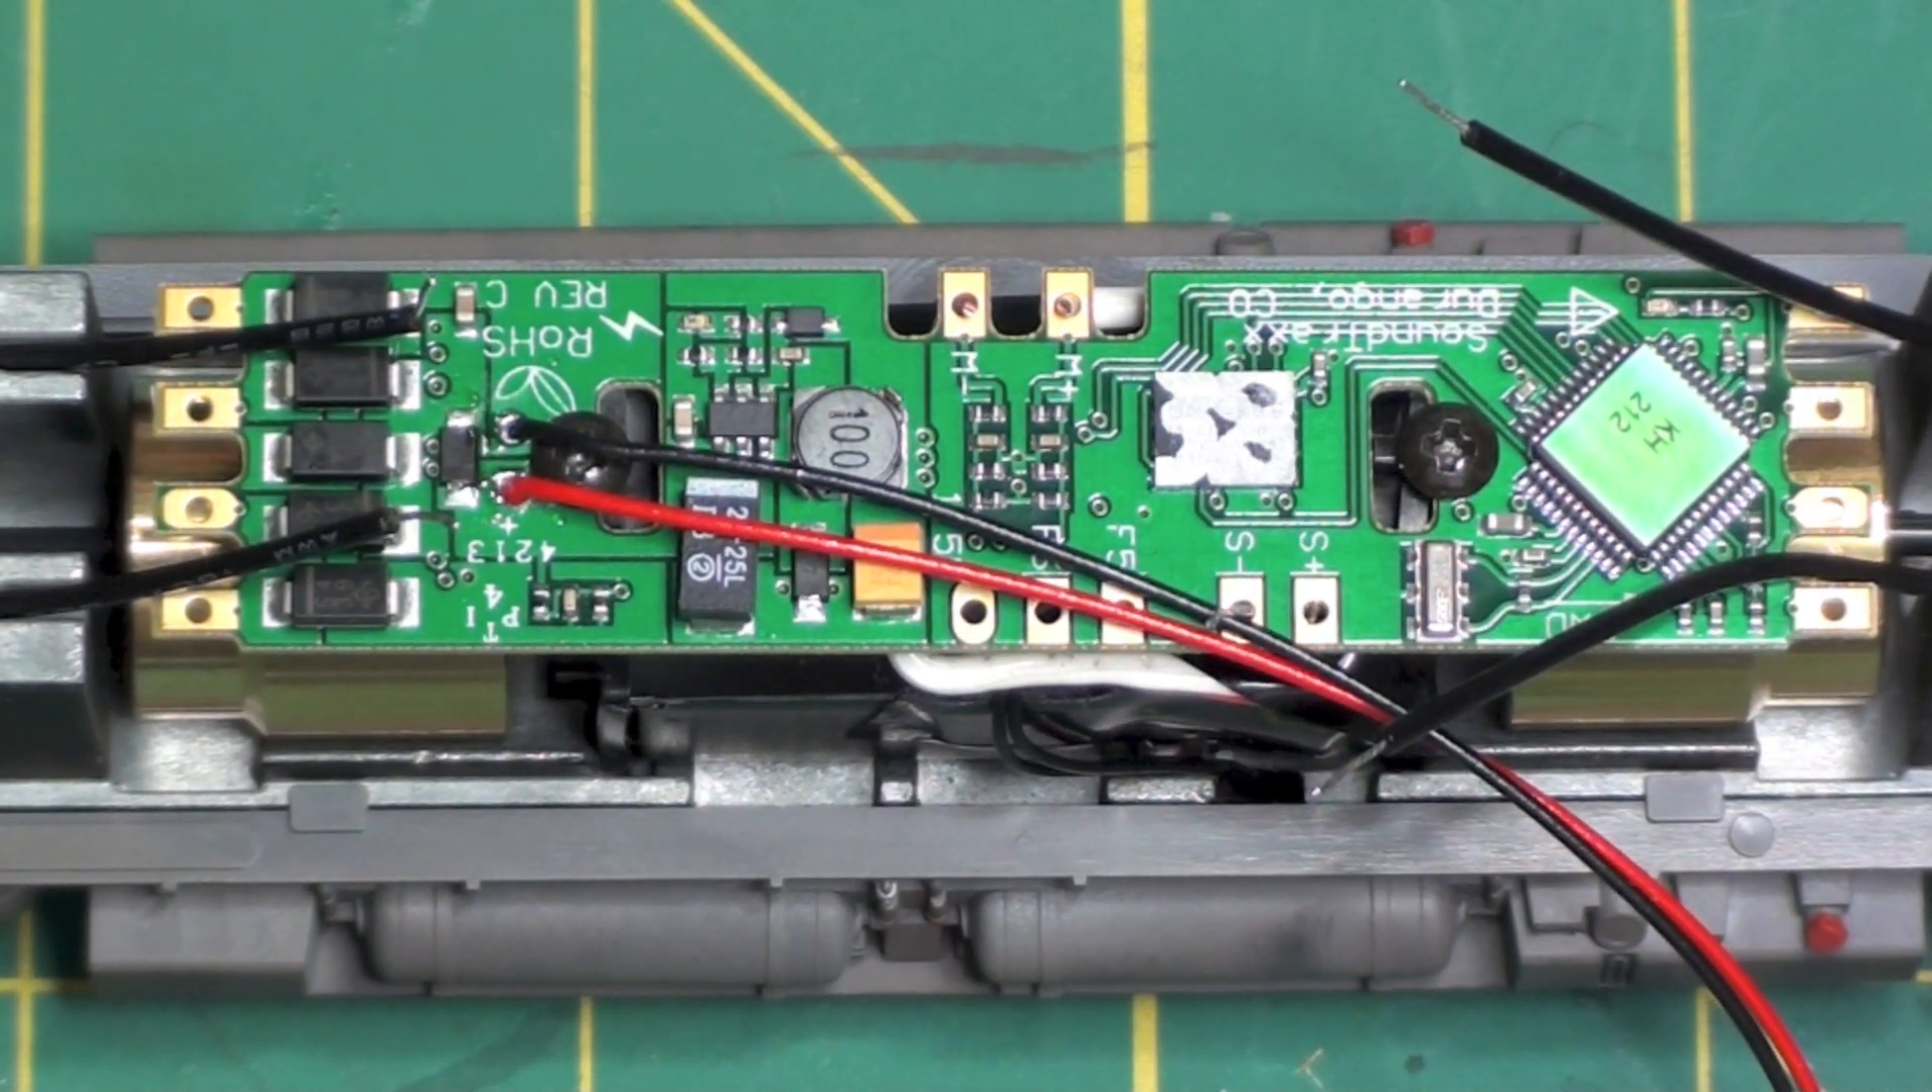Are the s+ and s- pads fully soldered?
No.